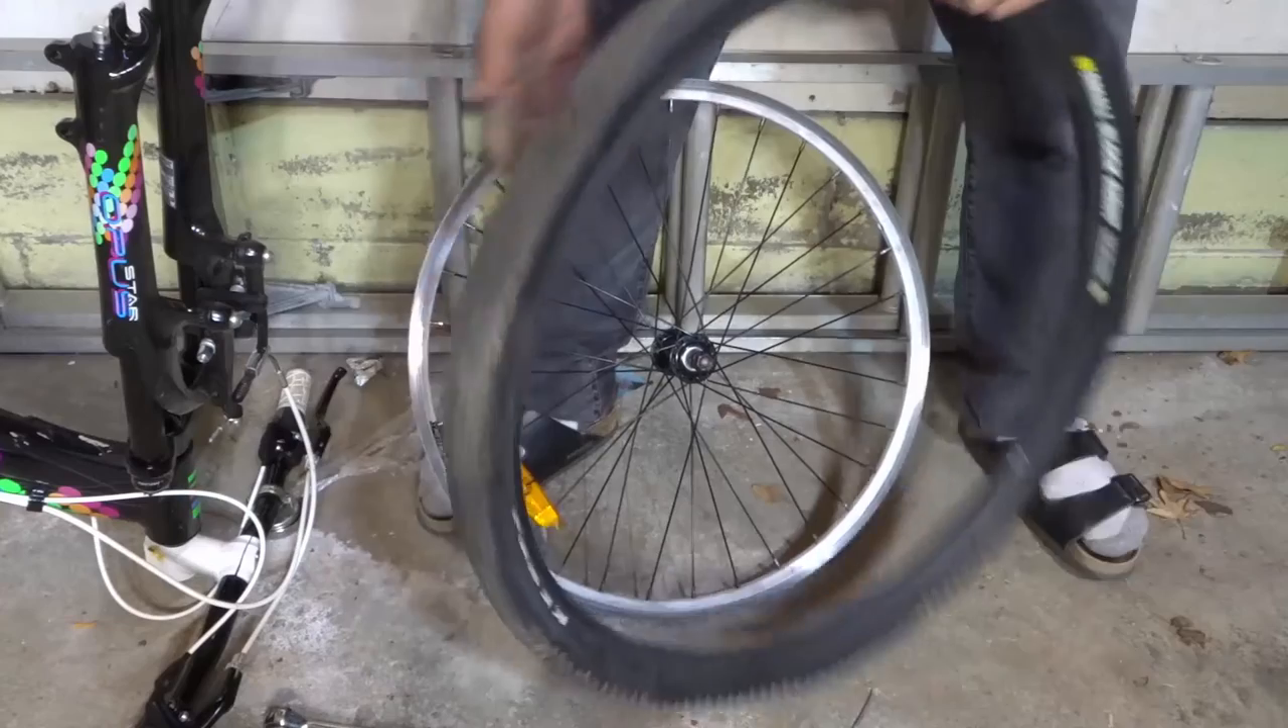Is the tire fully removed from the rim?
Yes.